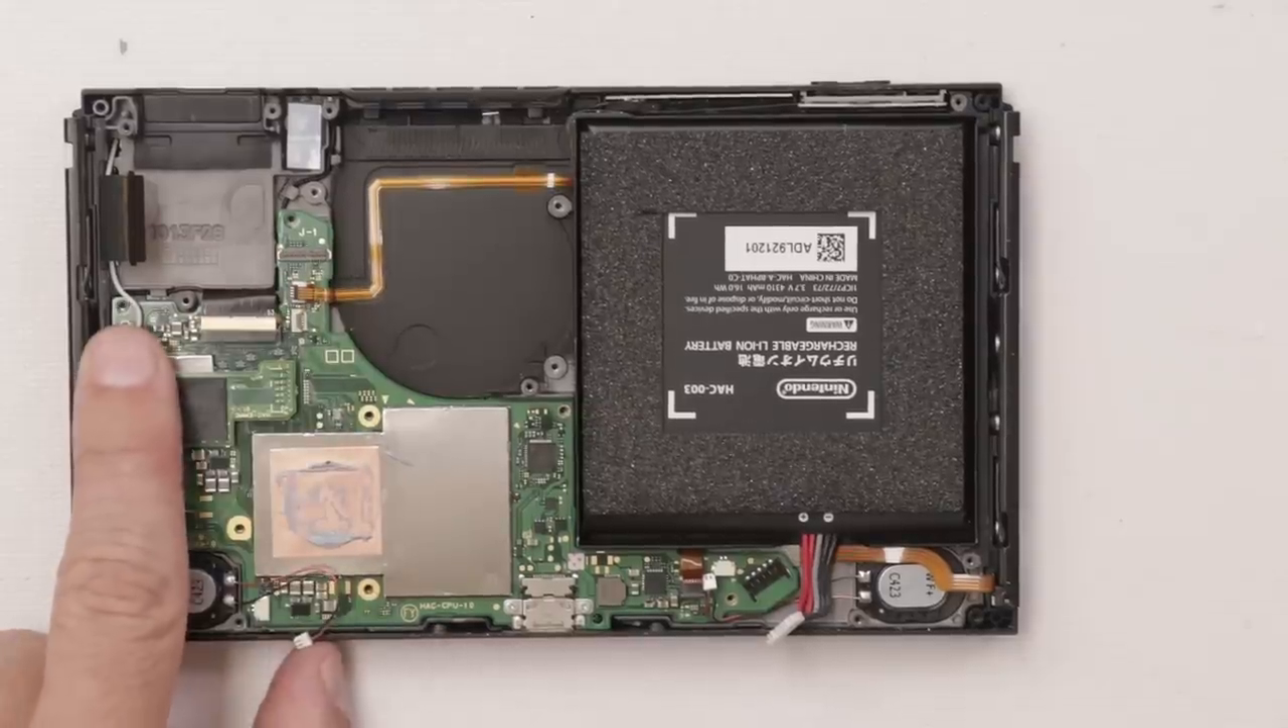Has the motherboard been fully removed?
No.